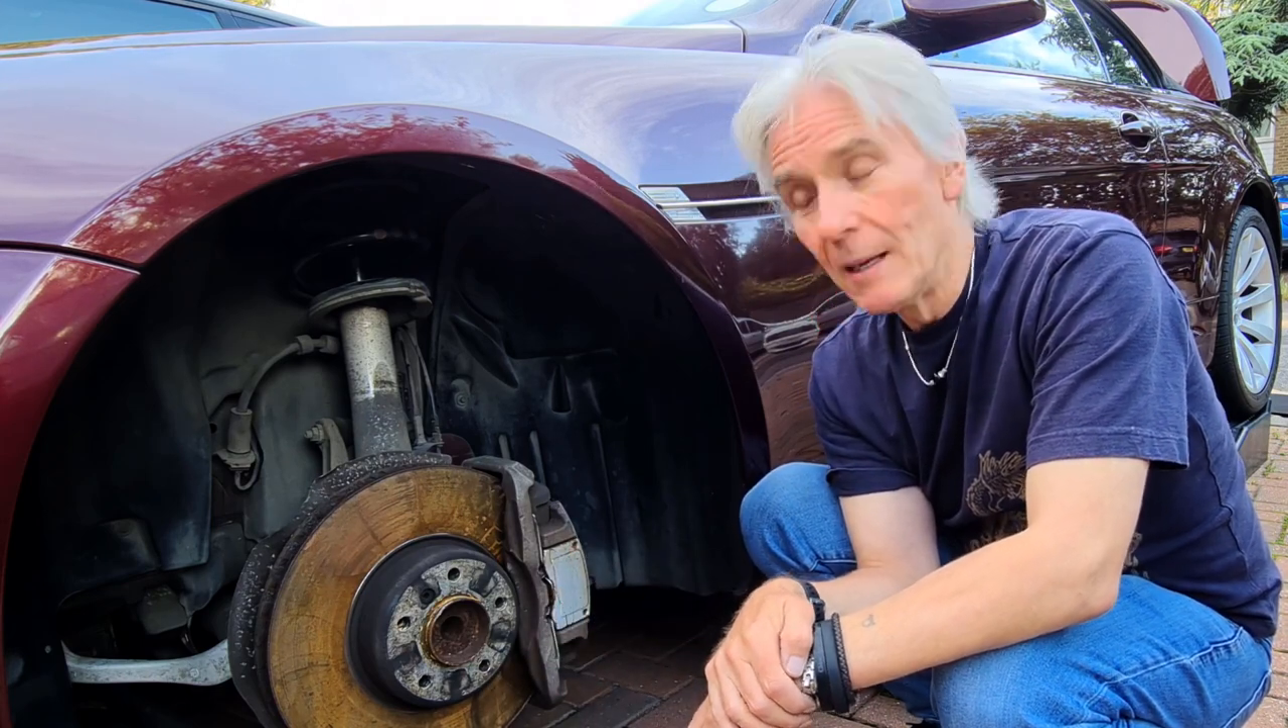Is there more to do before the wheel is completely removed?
No.